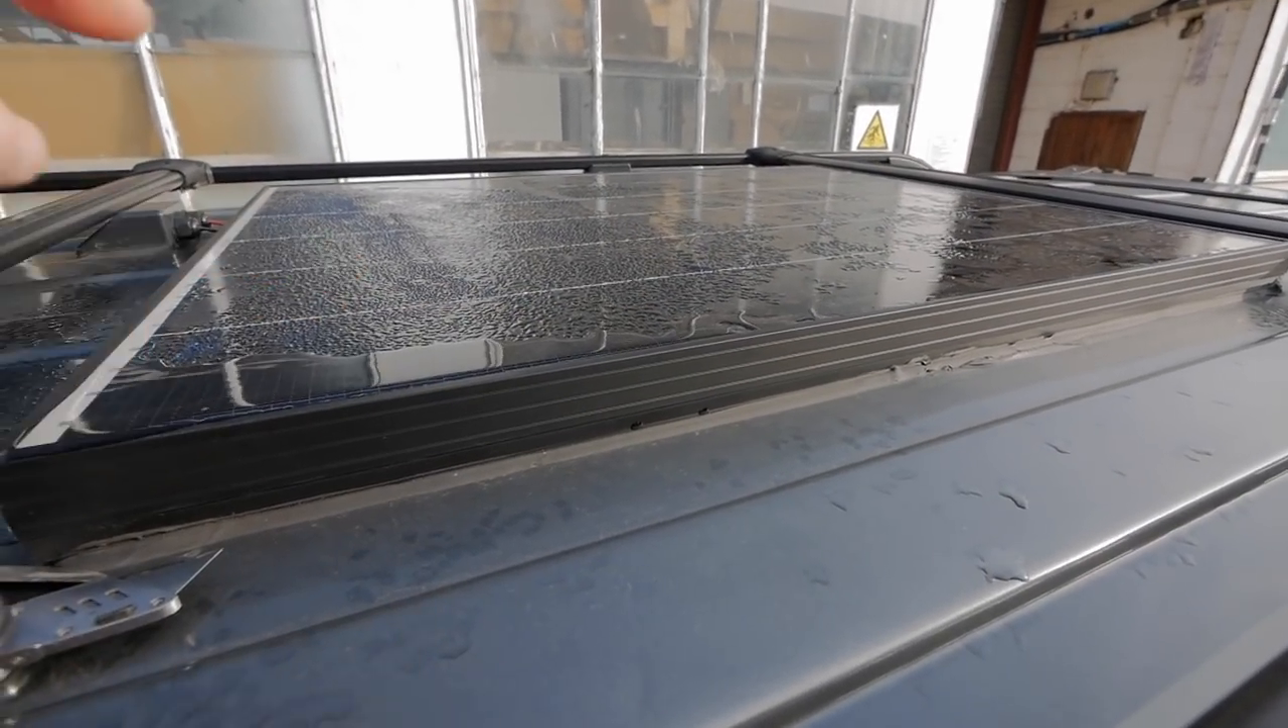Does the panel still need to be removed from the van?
Yes.